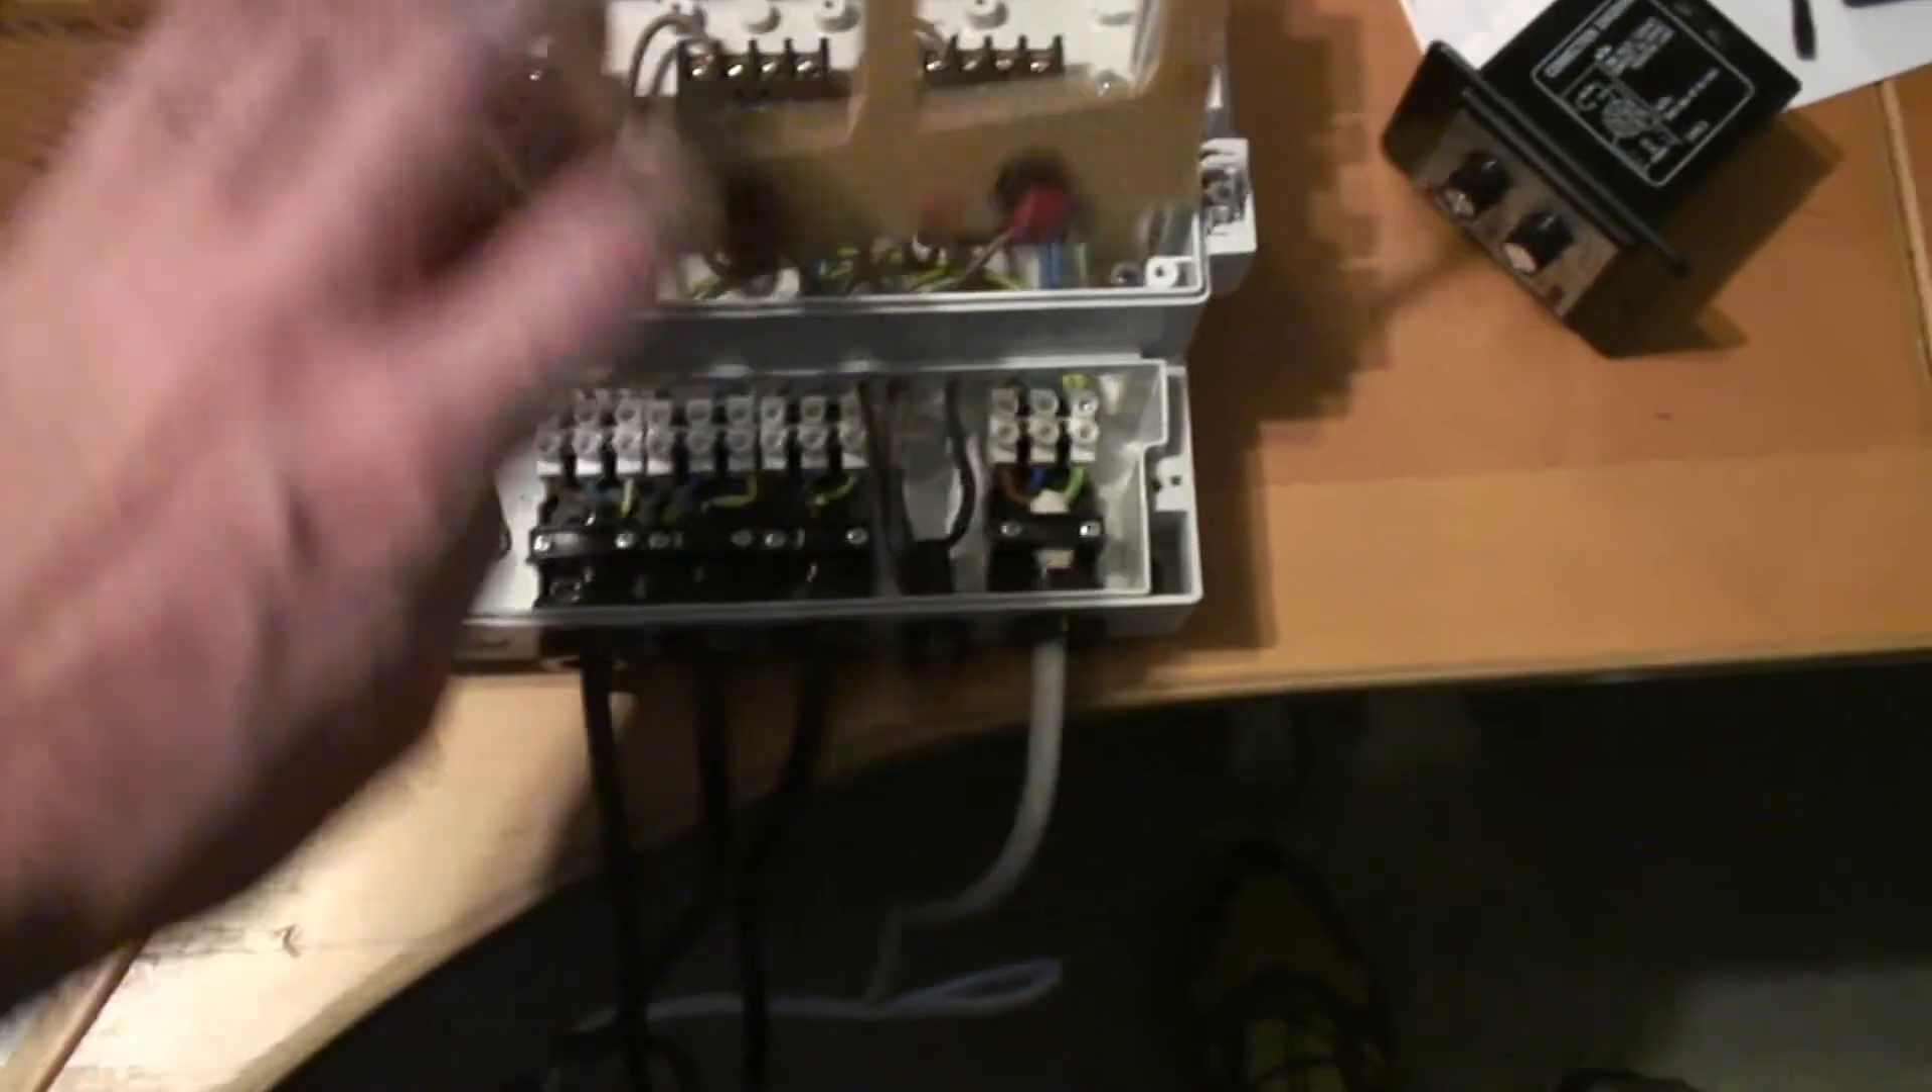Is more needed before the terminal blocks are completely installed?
No.